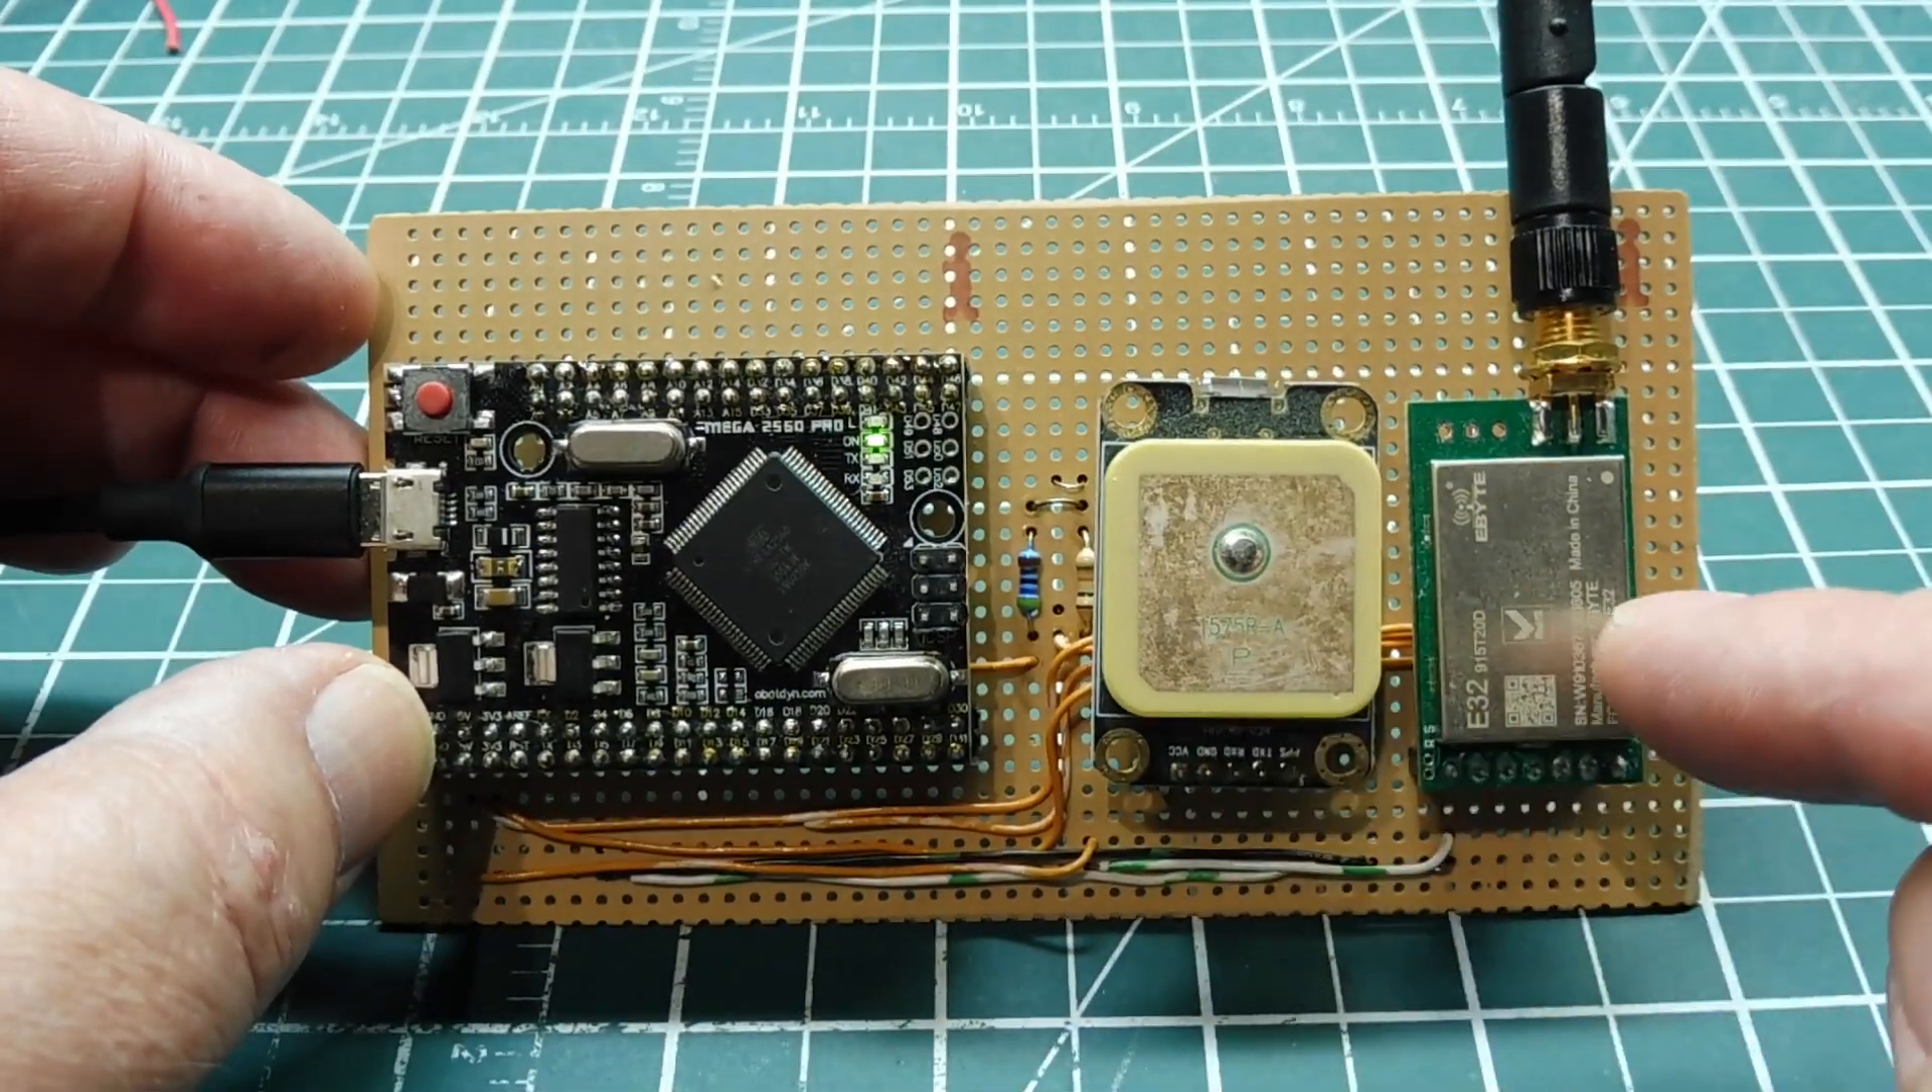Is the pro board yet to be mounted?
No.